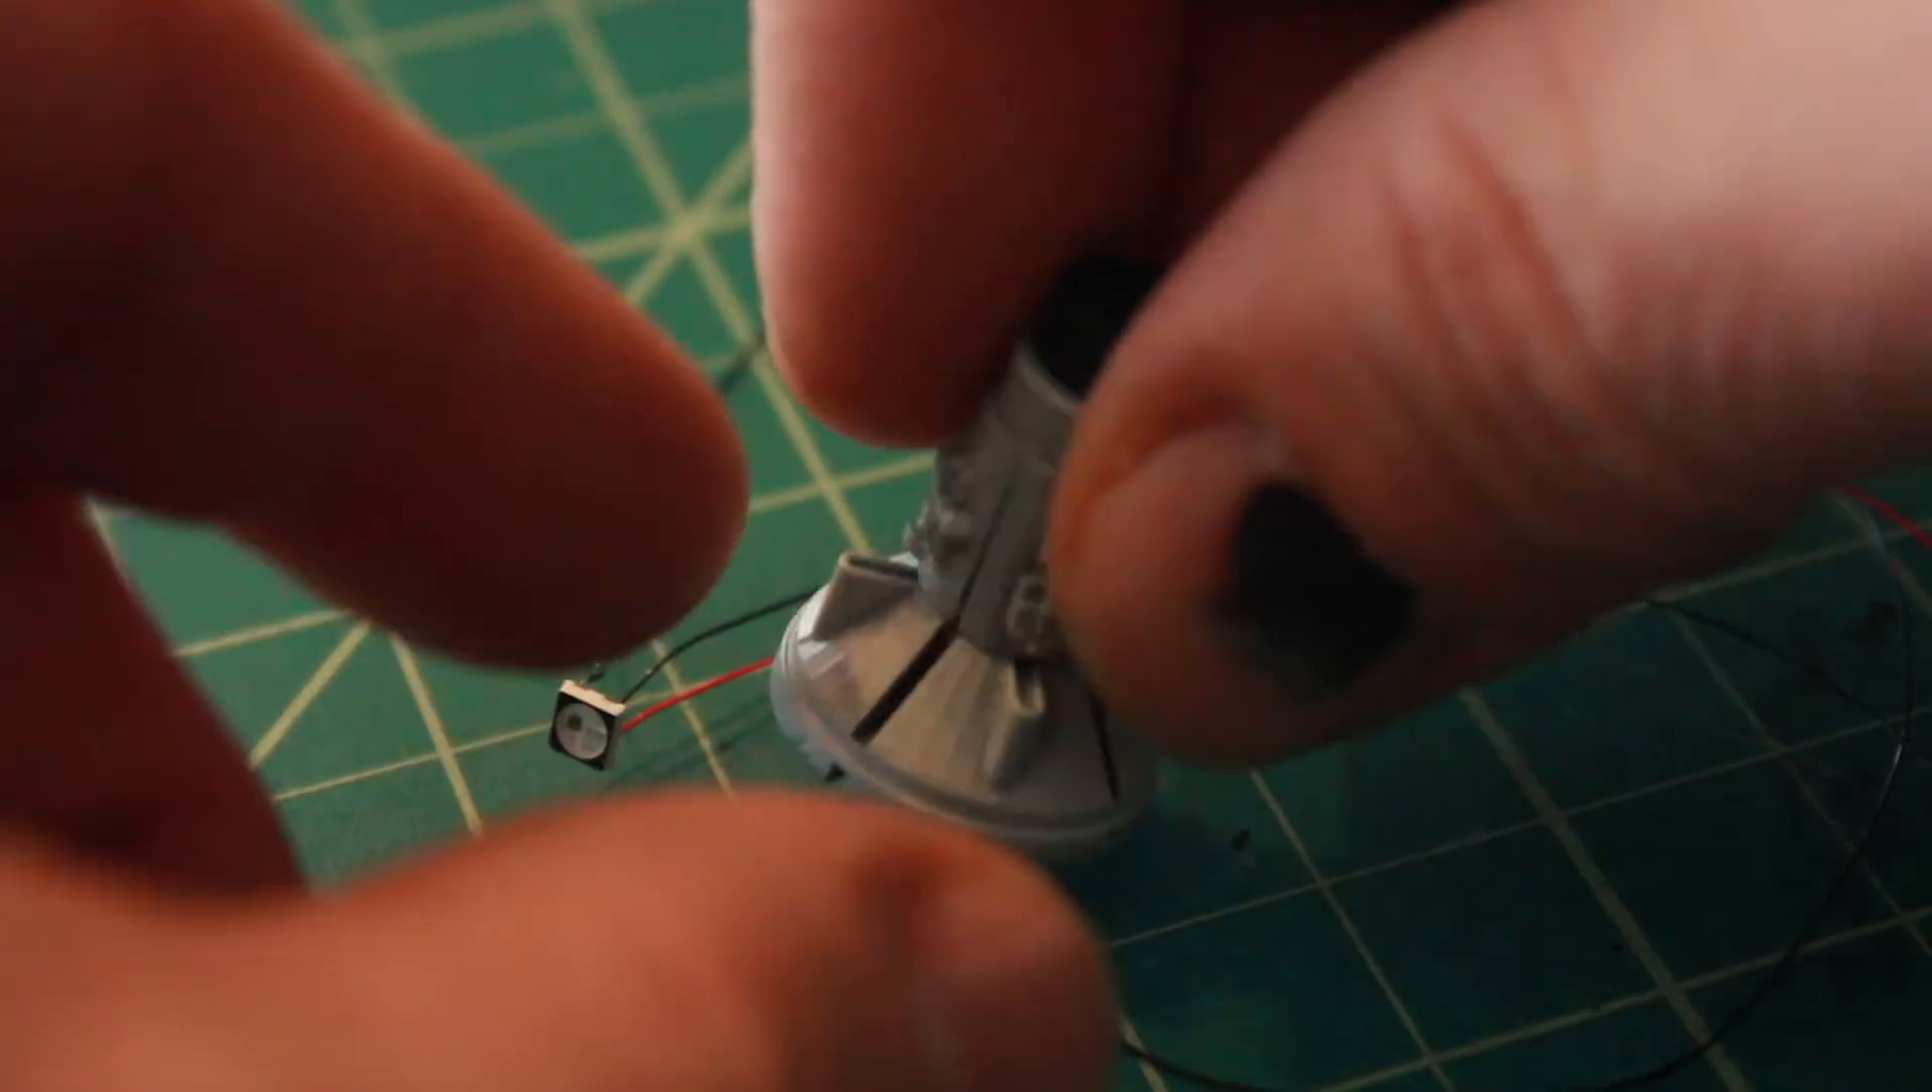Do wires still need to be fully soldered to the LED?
No.